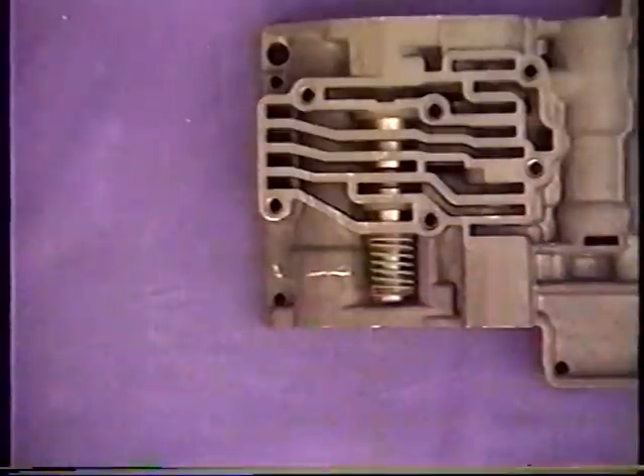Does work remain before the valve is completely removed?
Yes.